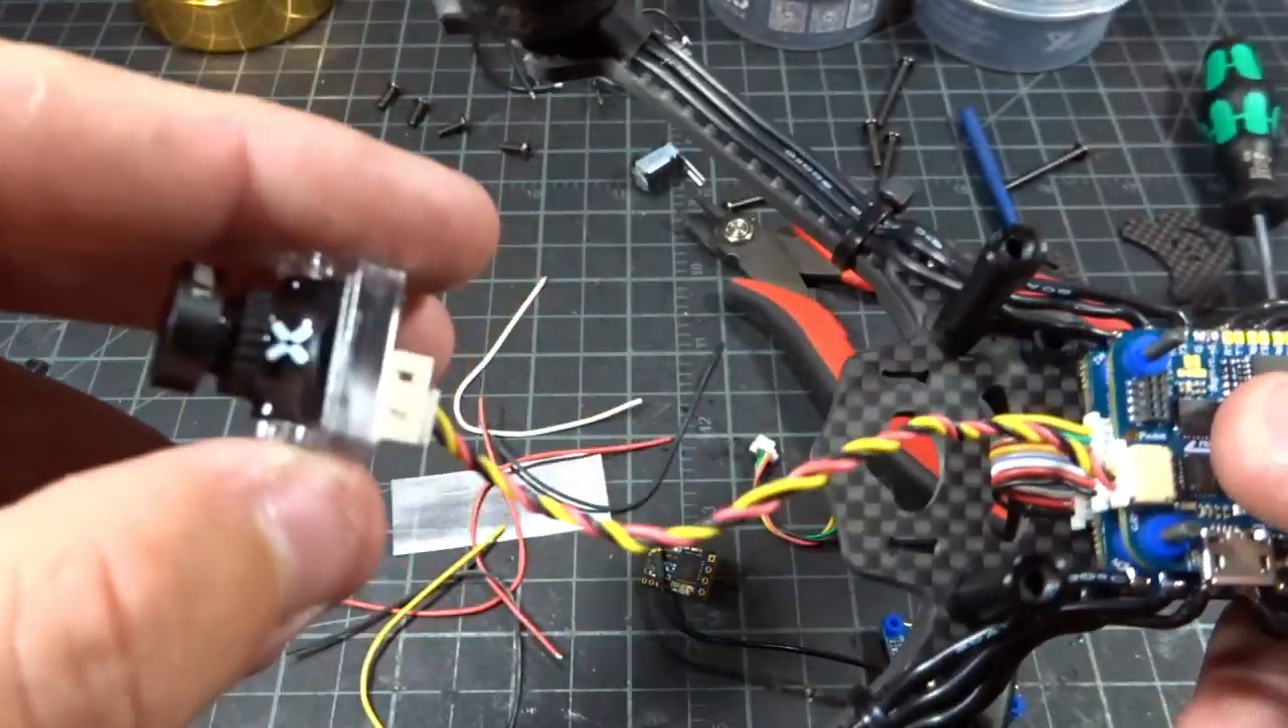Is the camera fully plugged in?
Yes.